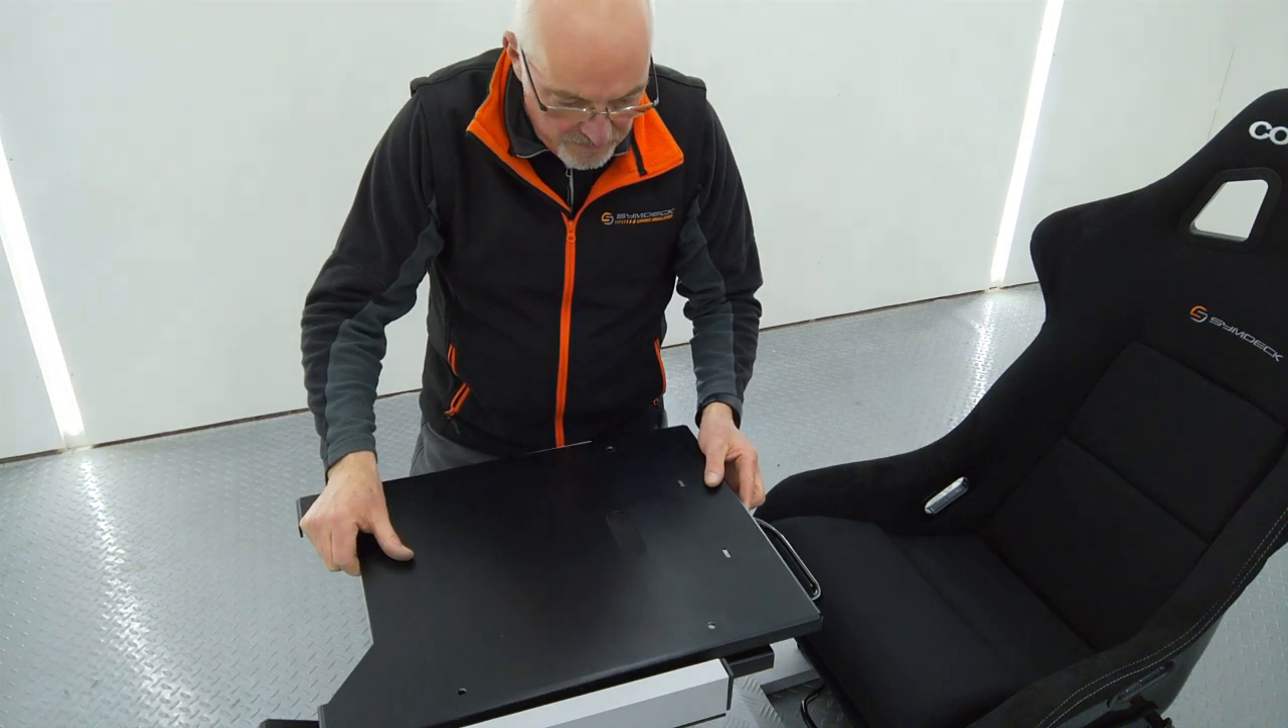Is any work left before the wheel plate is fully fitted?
Yes.